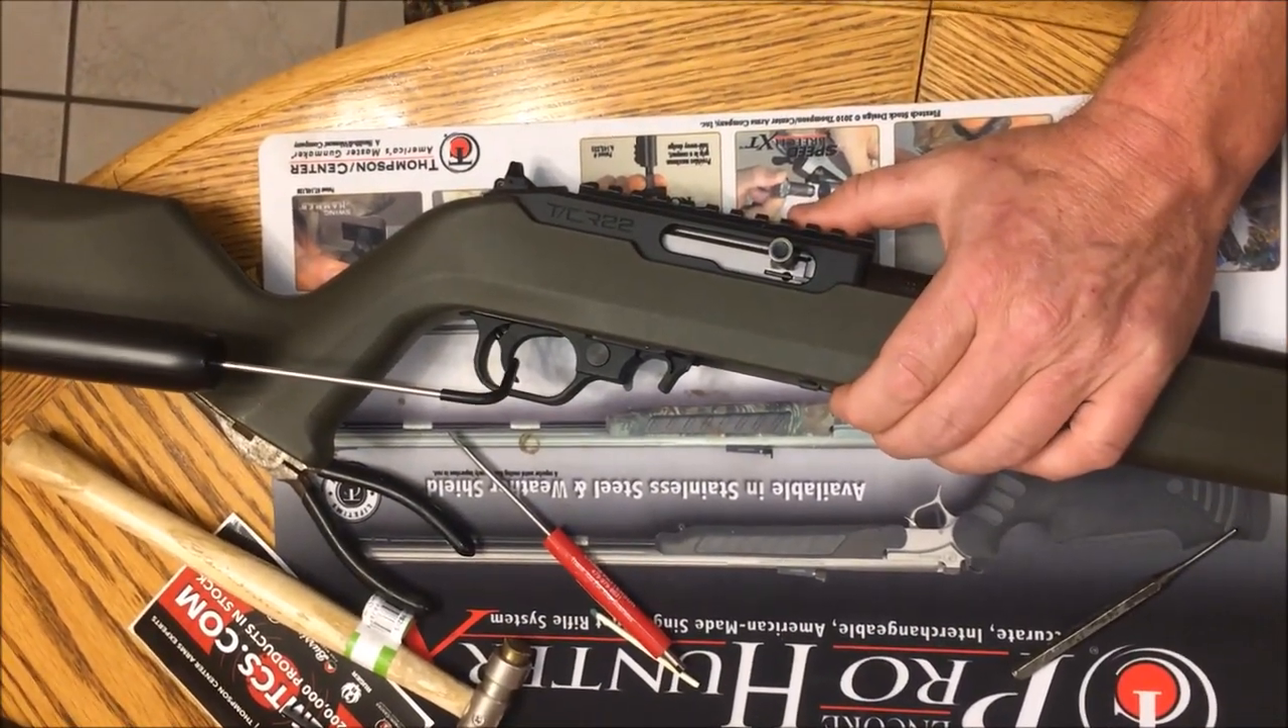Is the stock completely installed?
Yes.